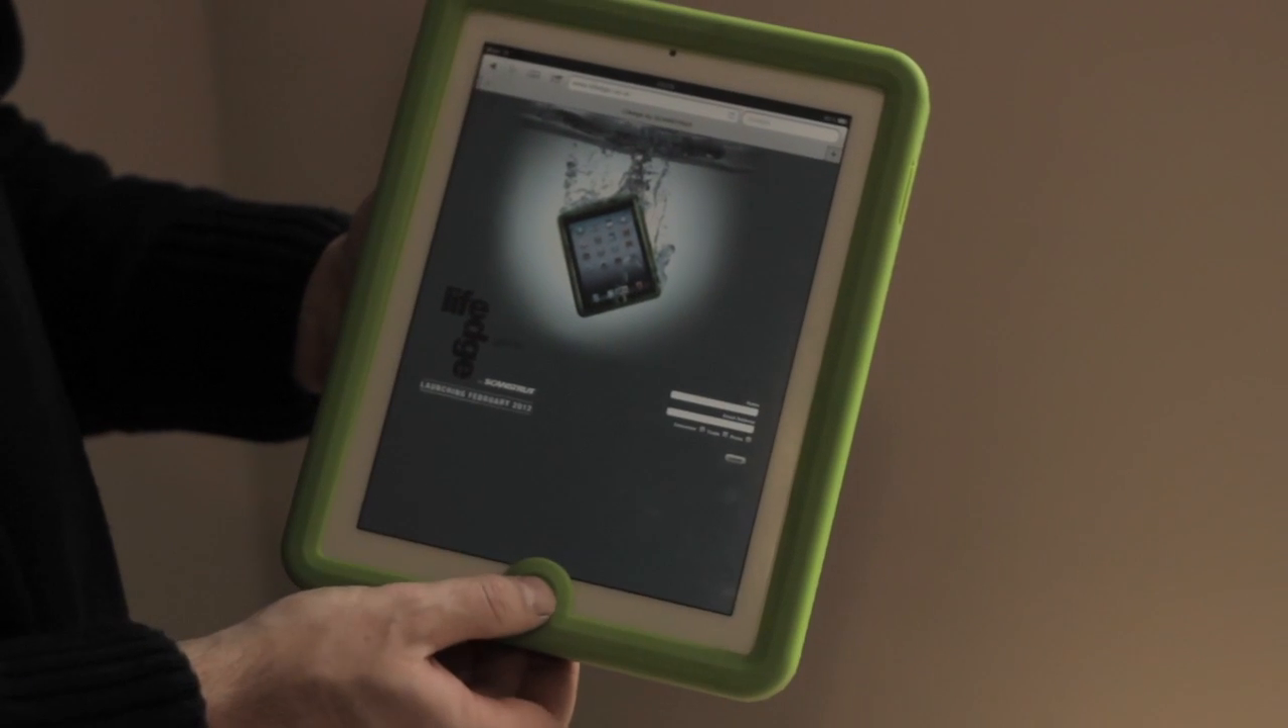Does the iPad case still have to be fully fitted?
No.